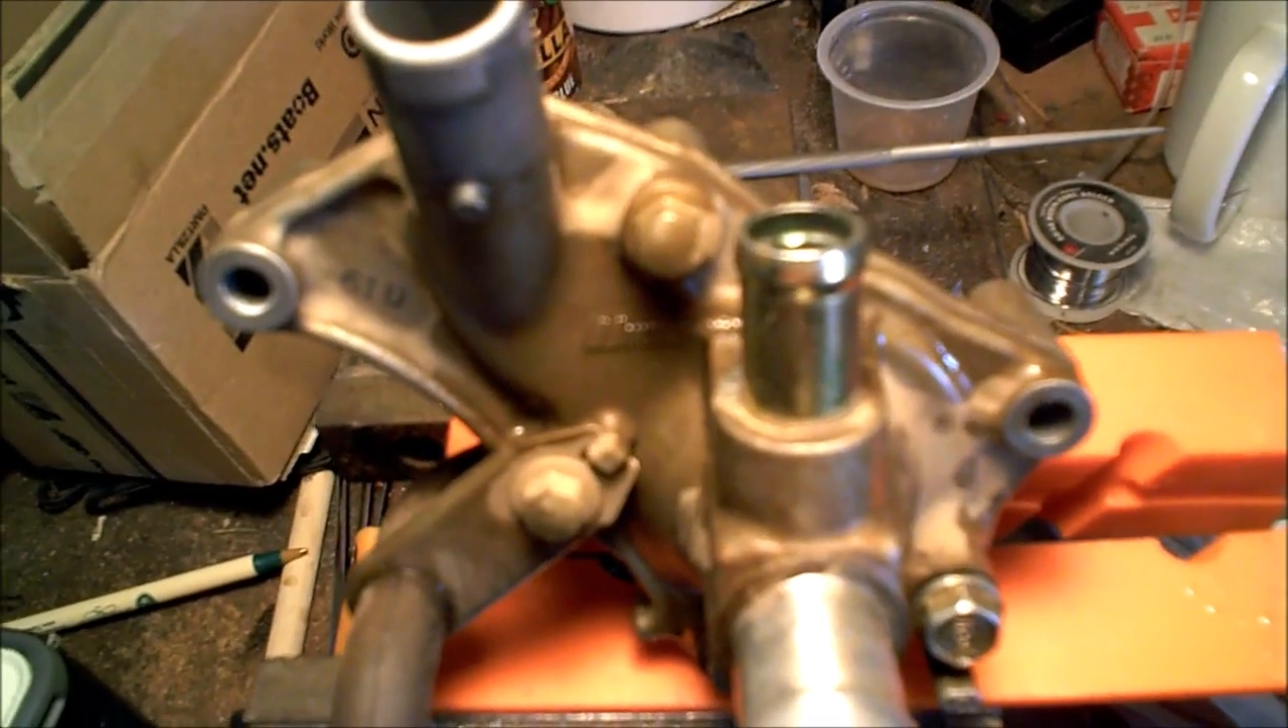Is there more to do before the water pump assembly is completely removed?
No.